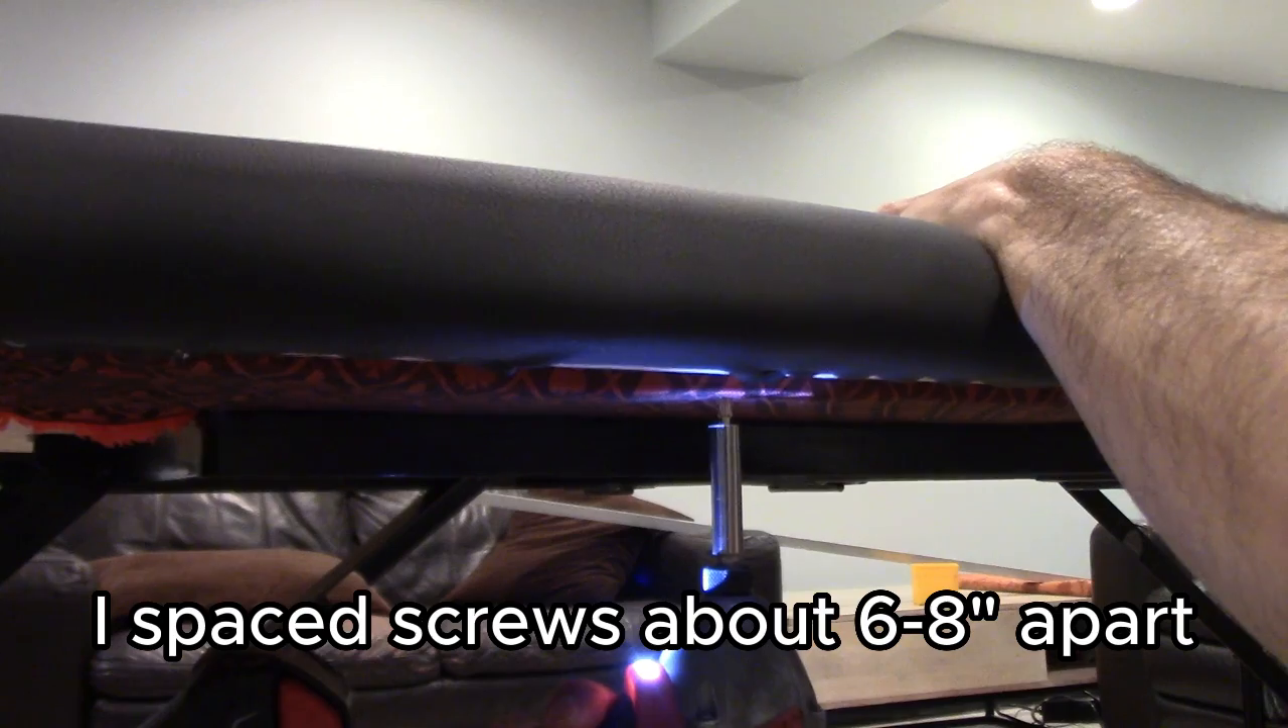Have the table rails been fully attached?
No.